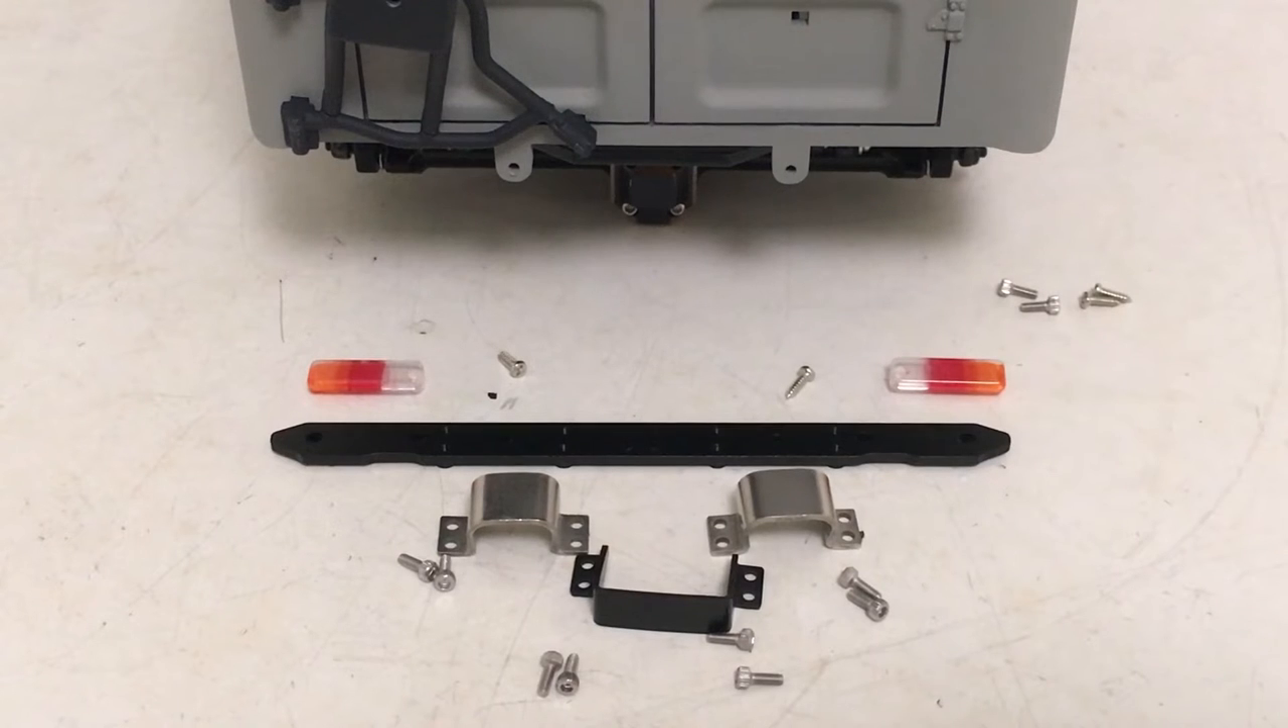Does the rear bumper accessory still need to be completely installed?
Yes.